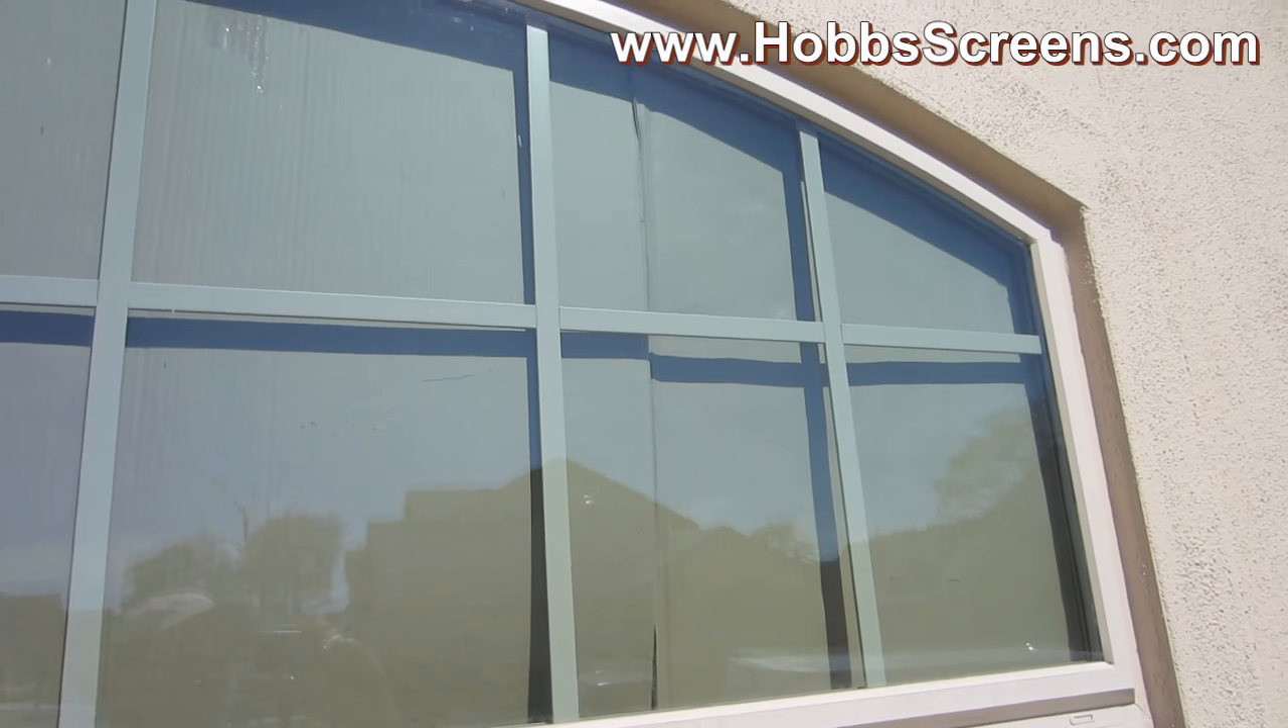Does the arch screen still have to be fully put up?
Yes.